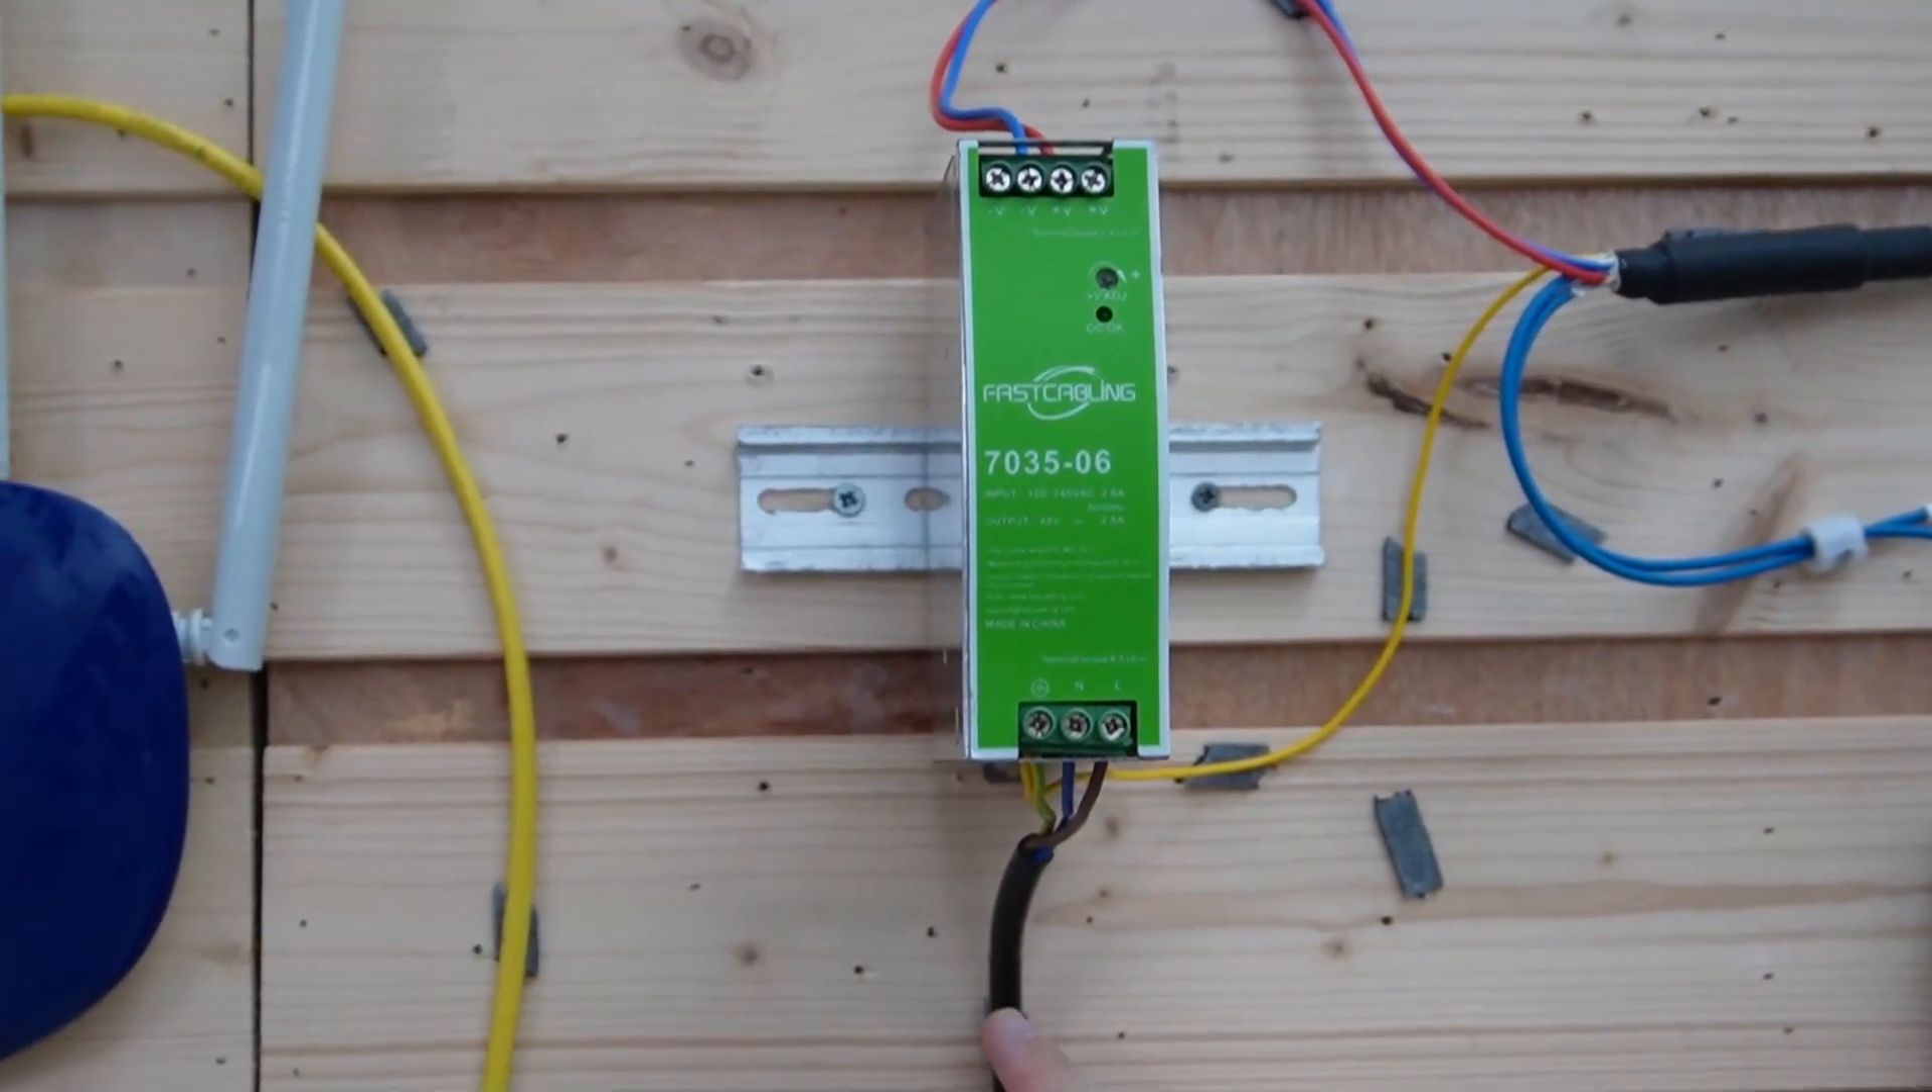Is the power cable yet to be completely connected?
No.